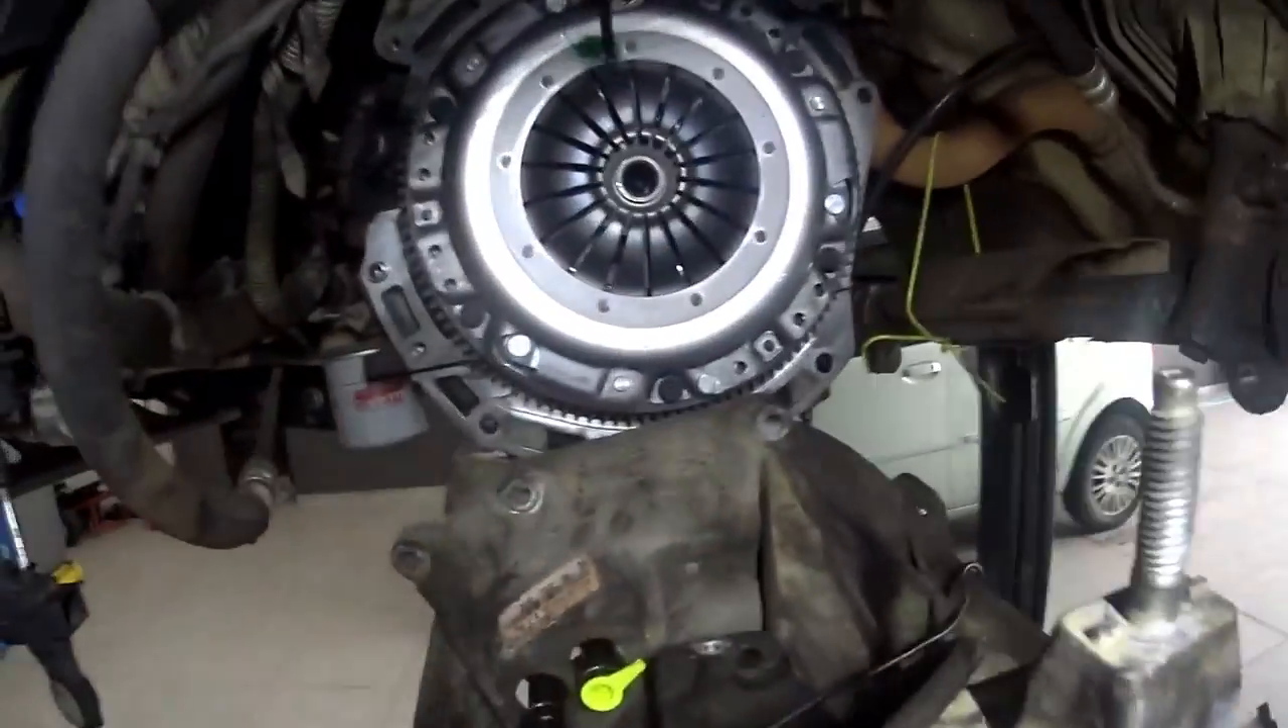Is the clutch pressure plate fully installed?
Yes.